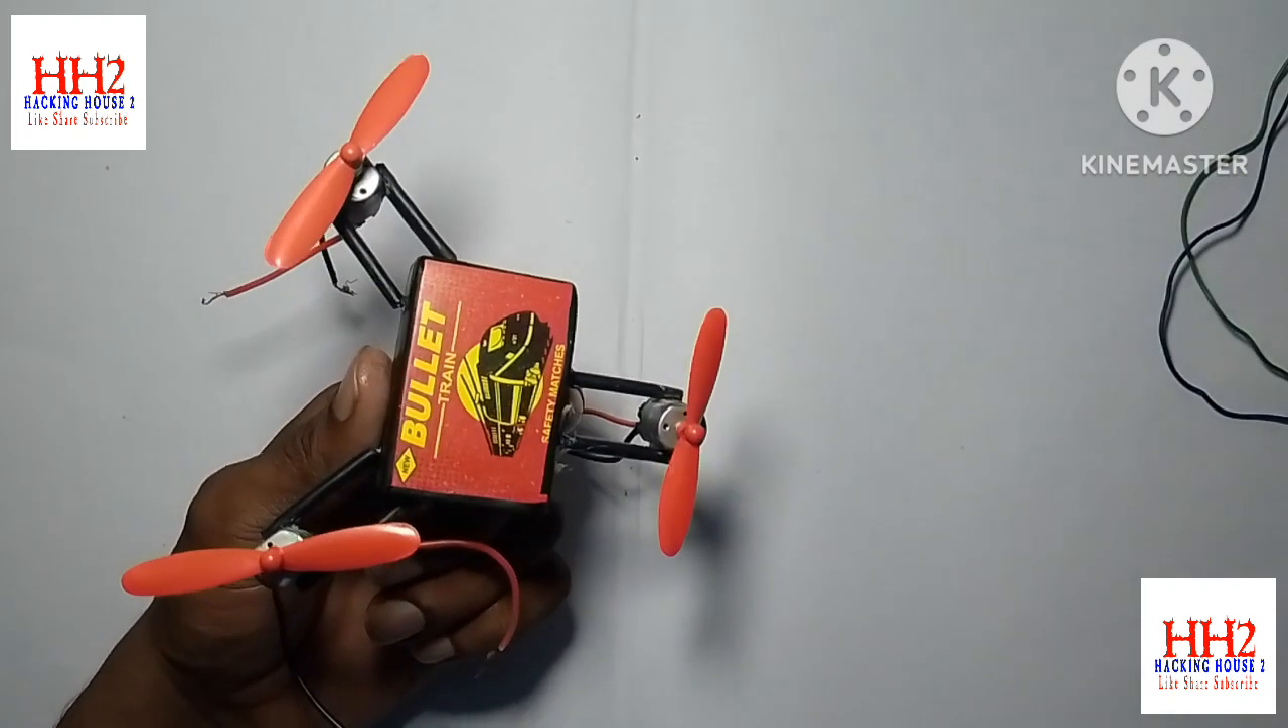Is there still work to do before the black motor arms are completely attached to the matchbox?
No.